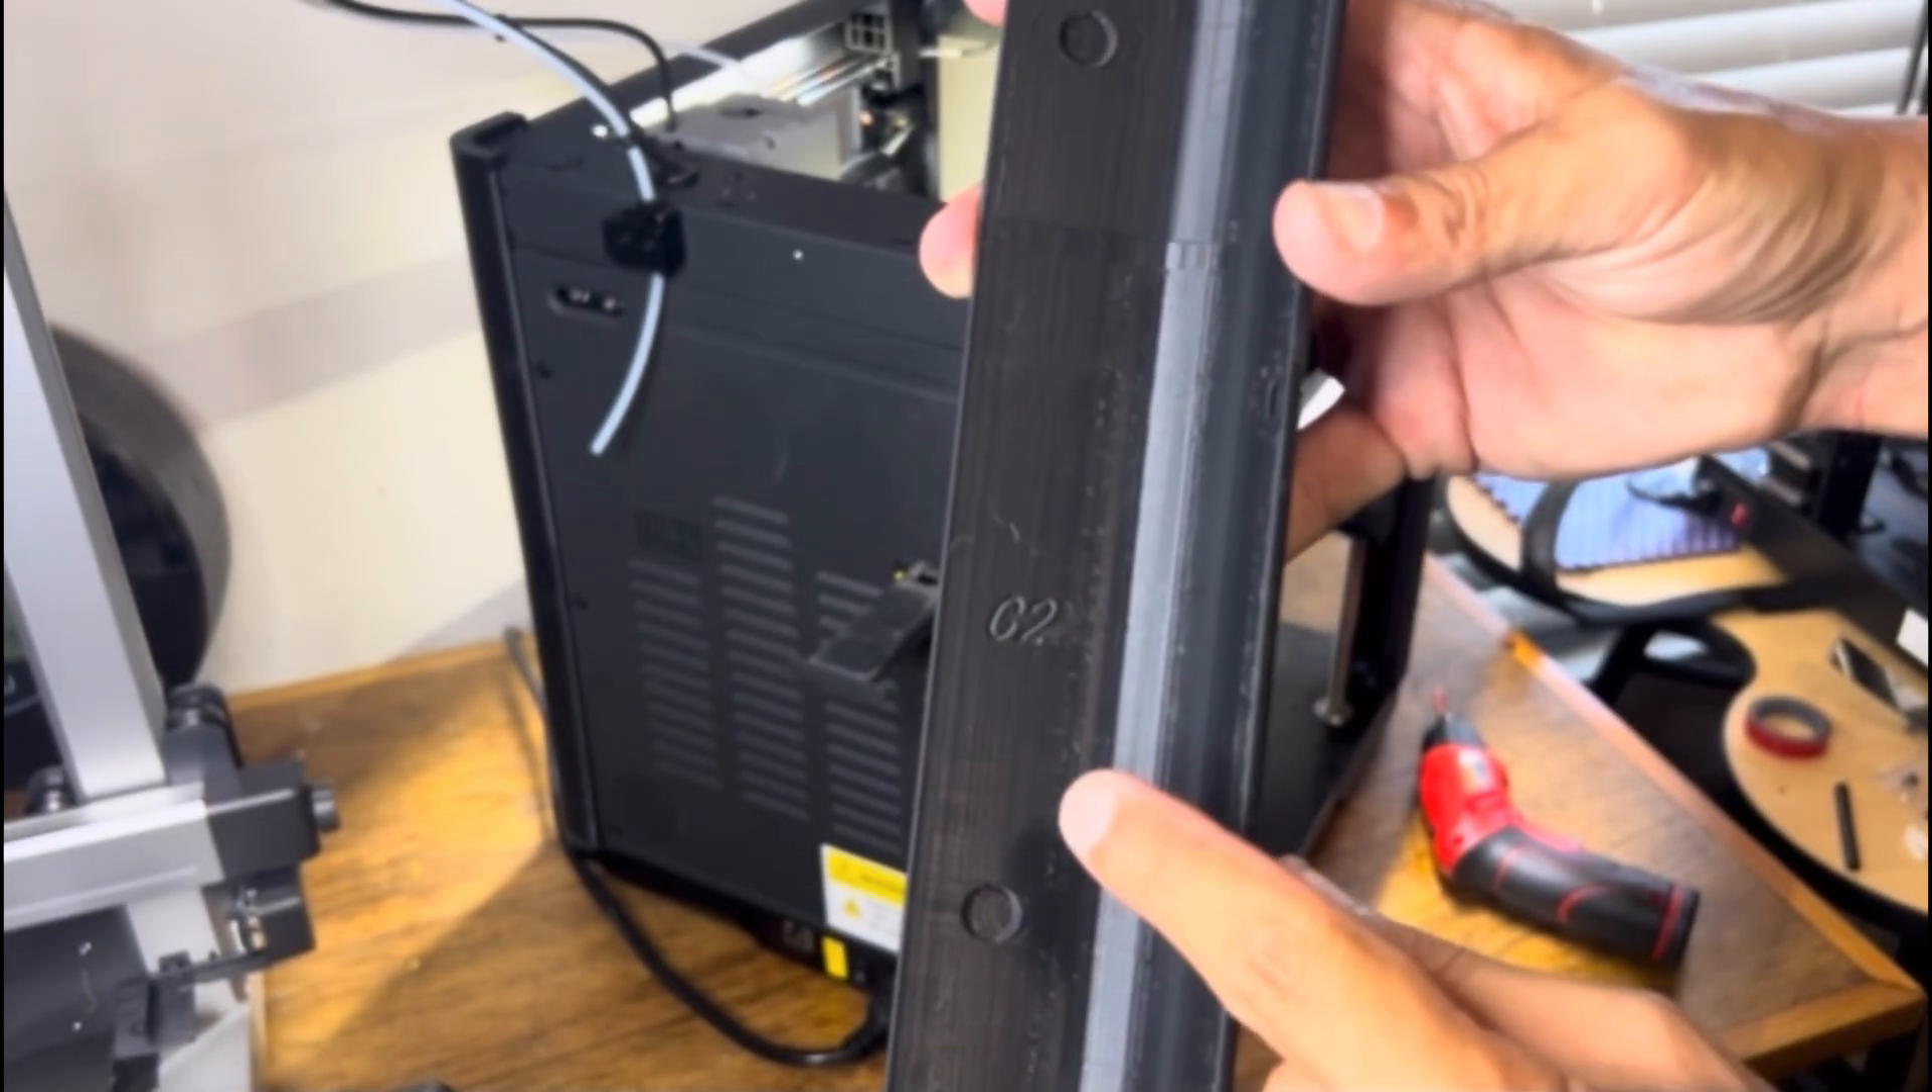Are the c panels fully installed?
No.